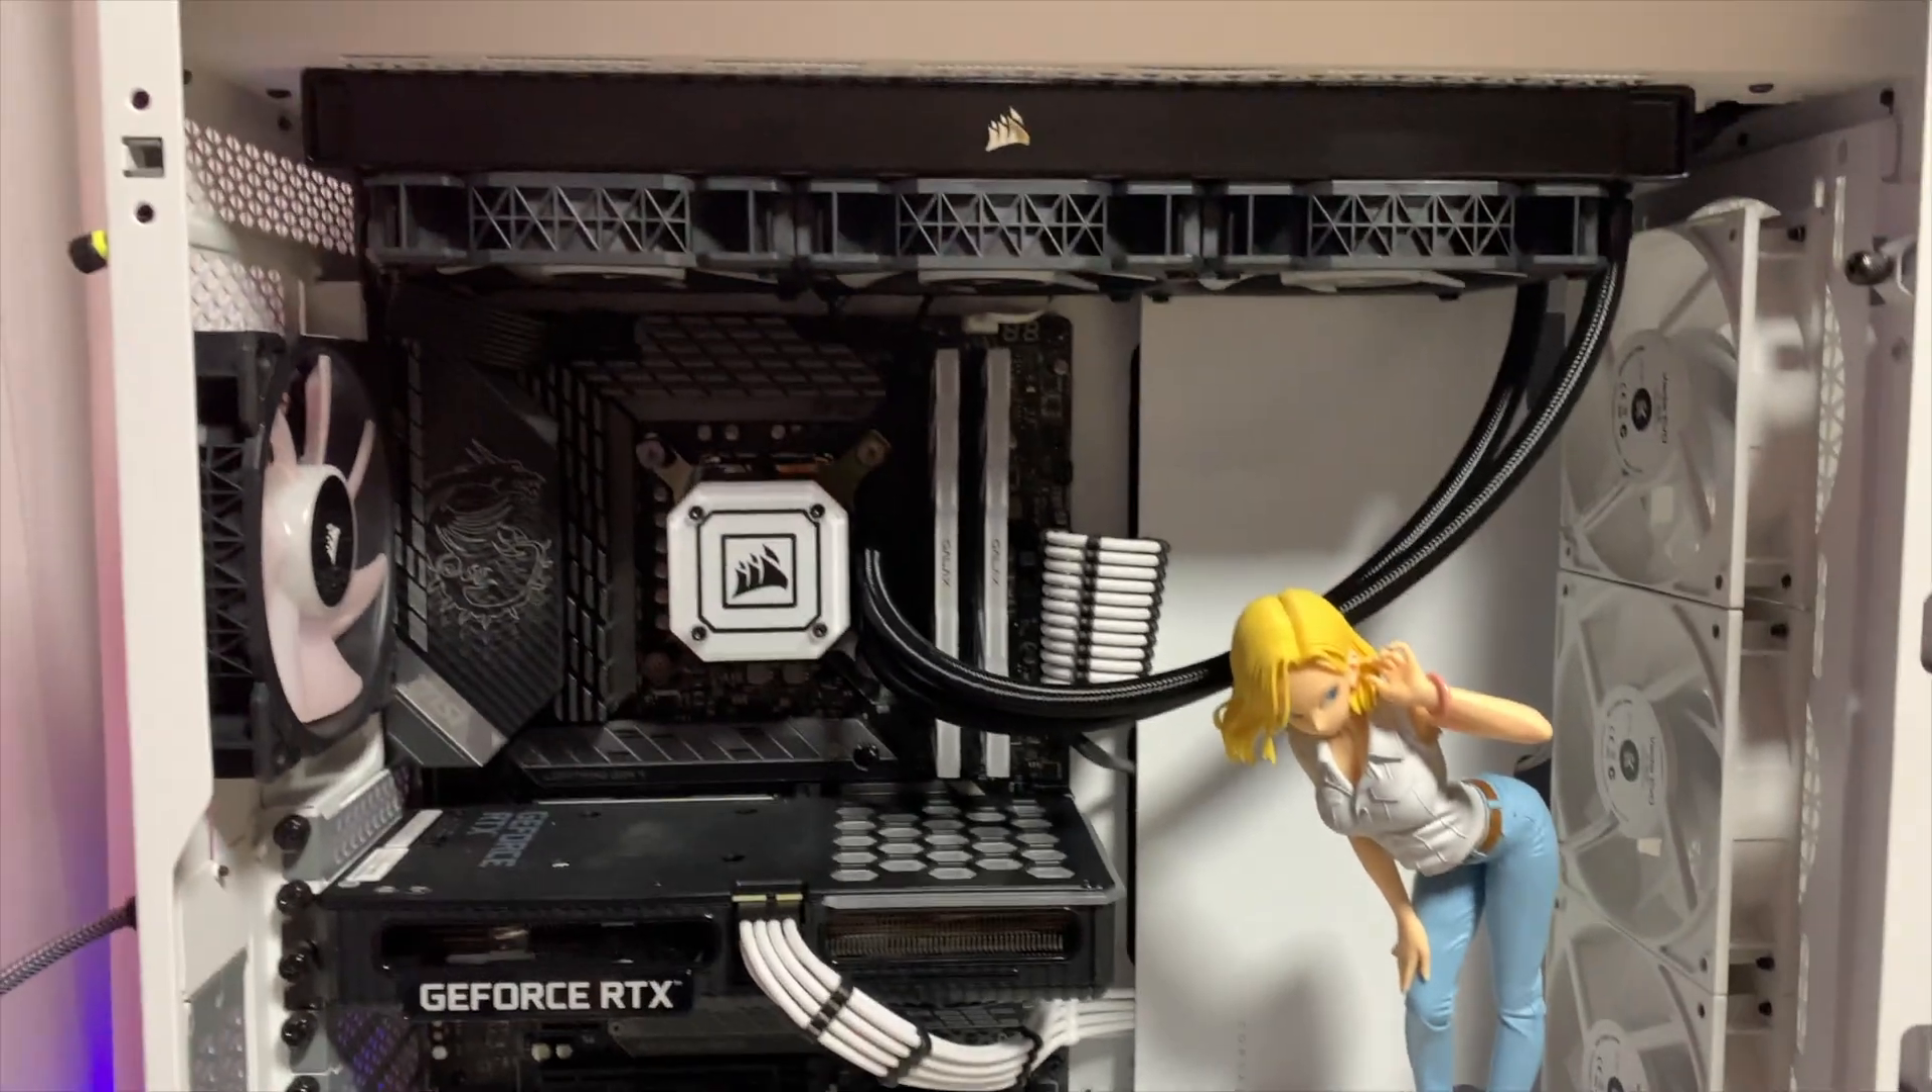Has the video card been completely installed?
Yes.